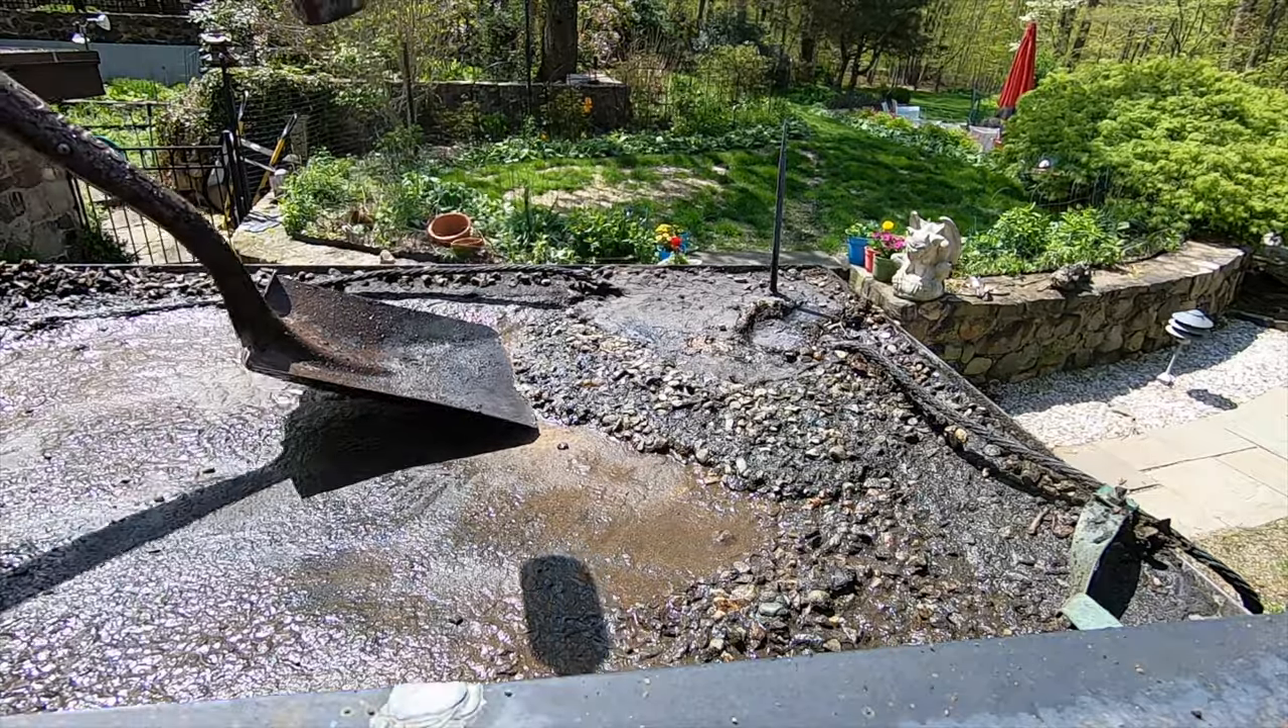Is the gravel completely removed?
No.